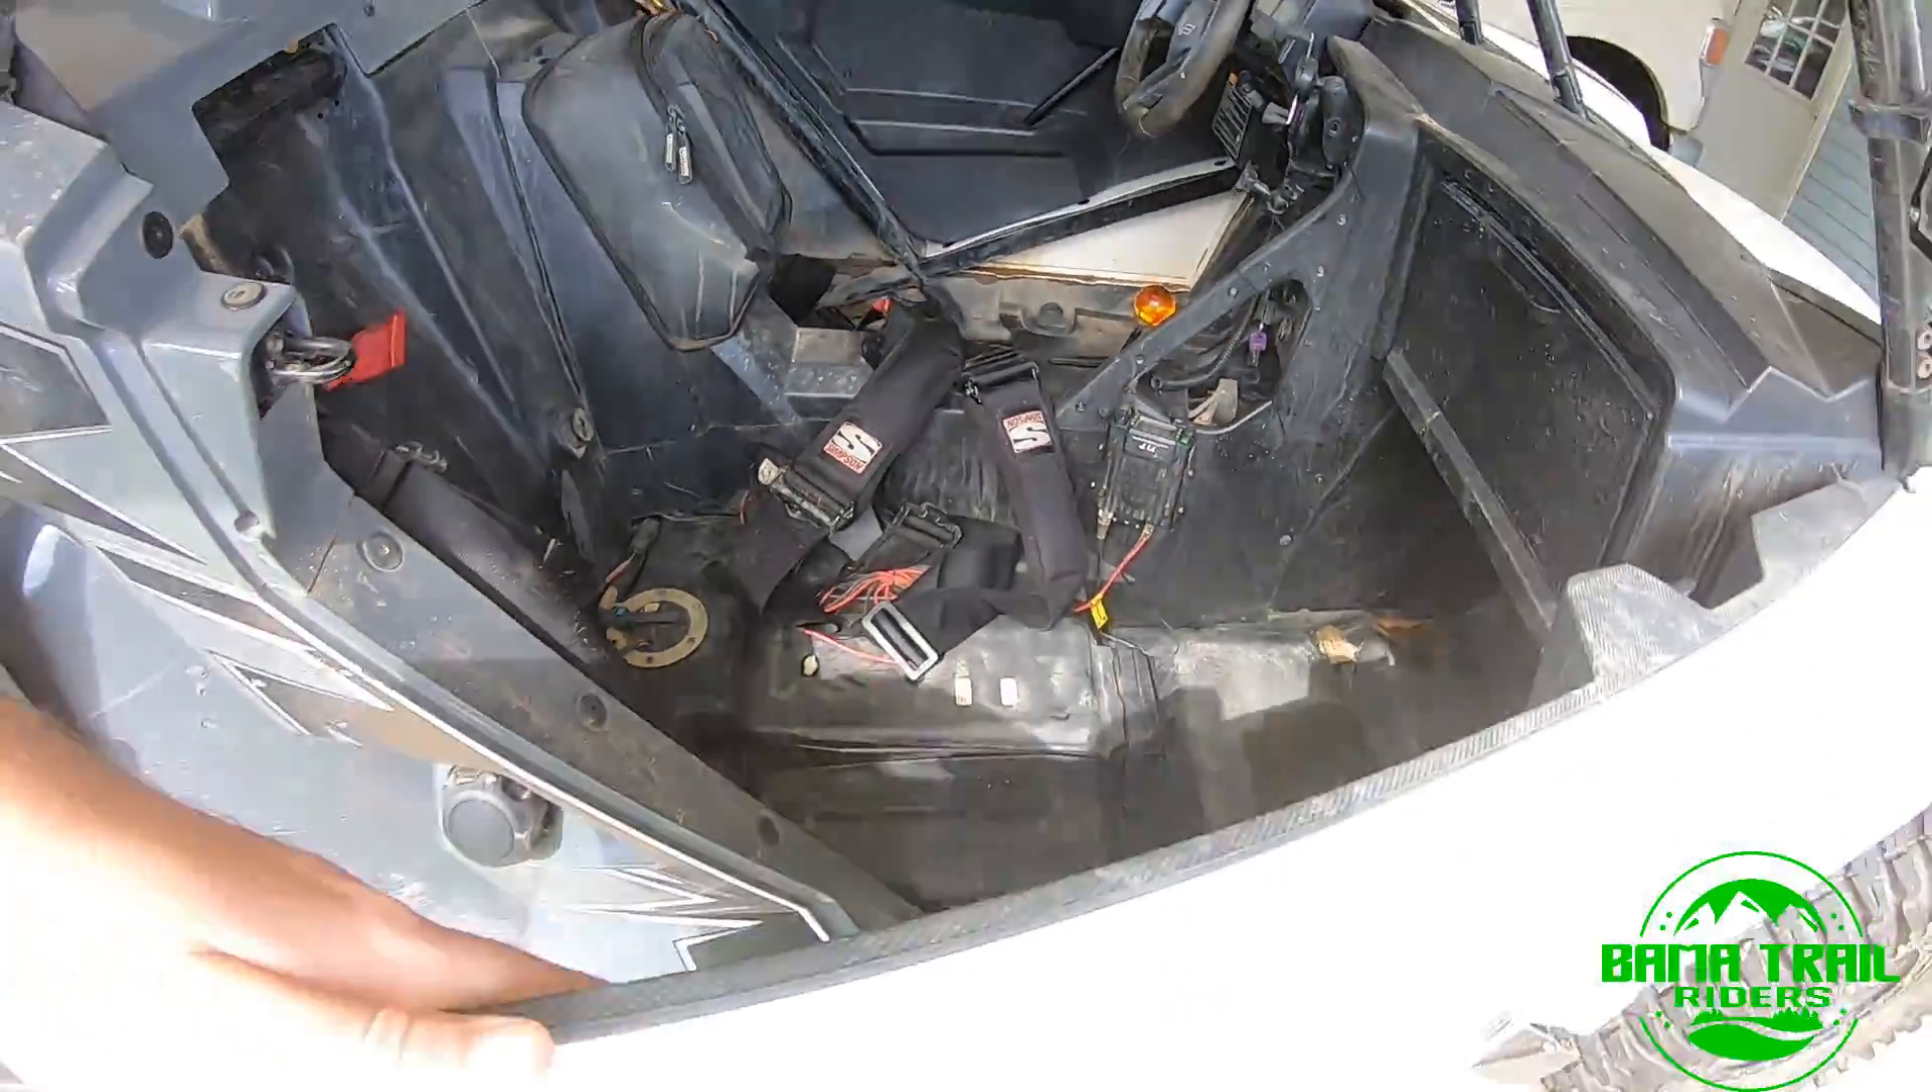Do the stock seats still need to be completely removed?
No.